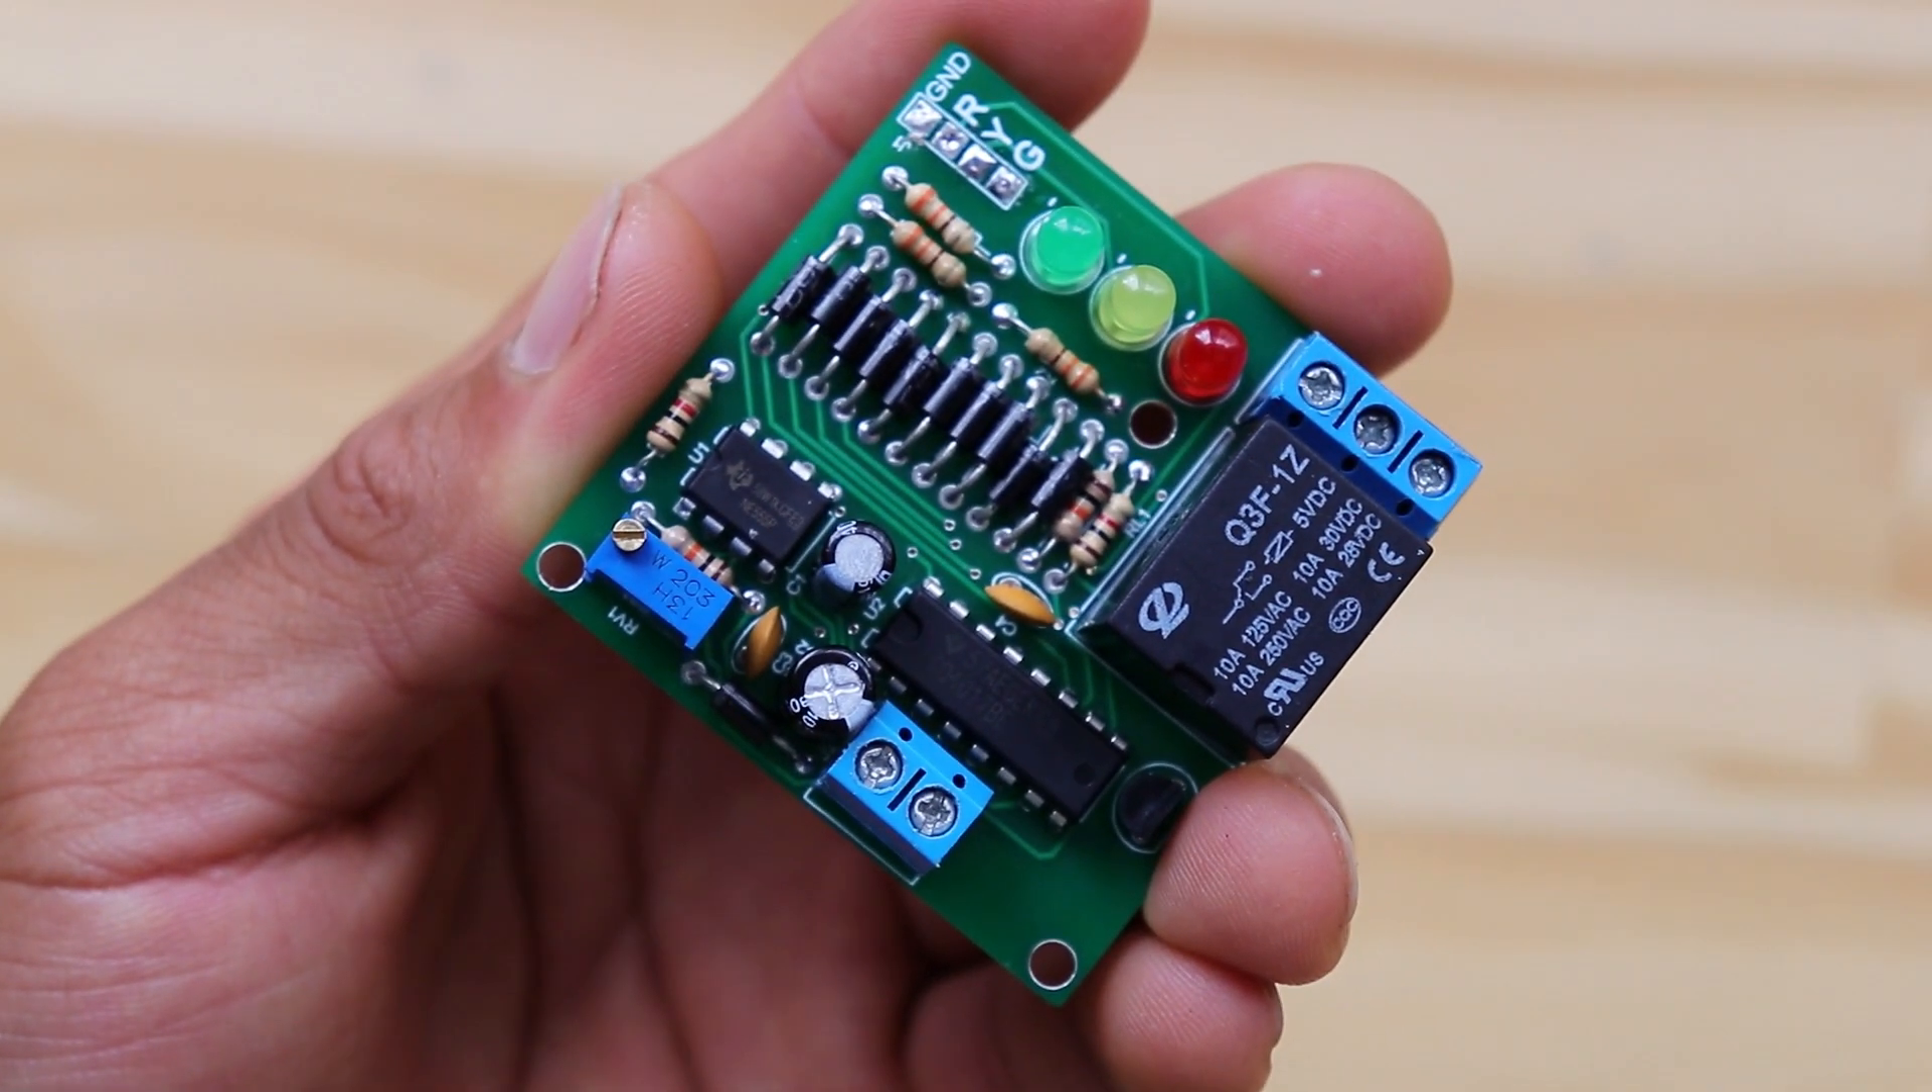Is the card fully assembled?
Yes.